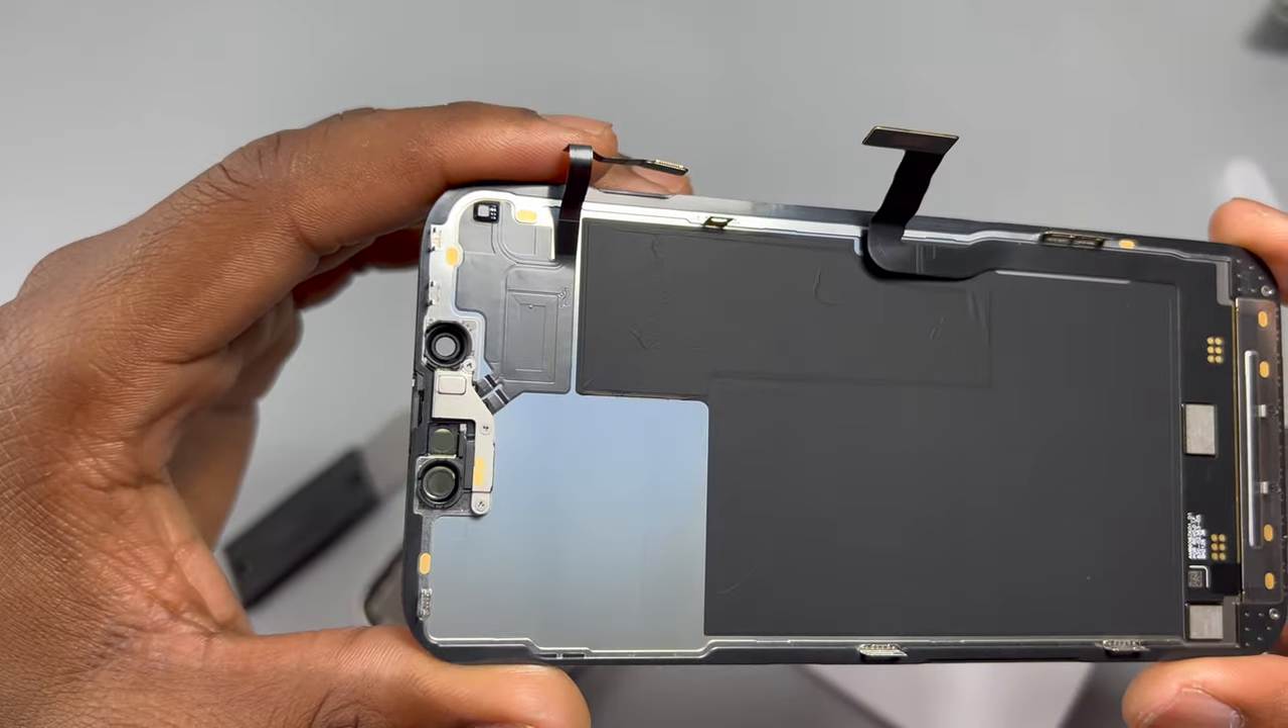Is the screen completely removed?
Yes.